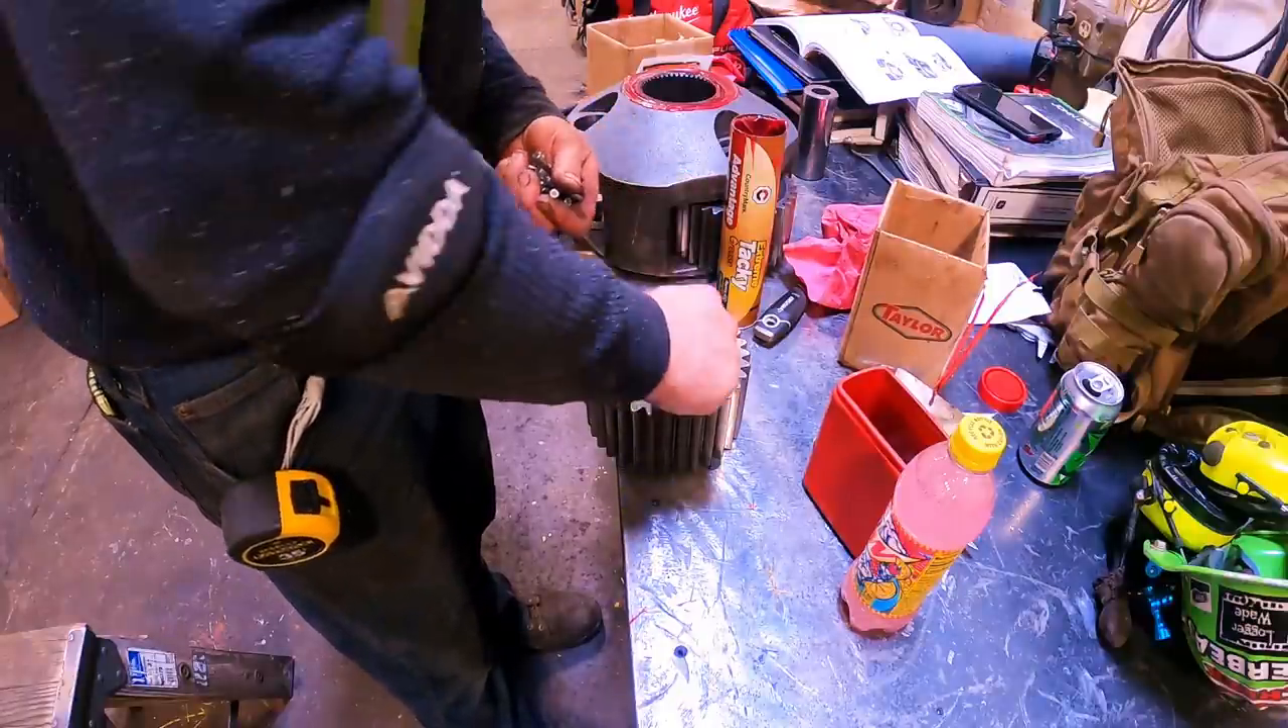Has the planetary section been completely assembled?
No.